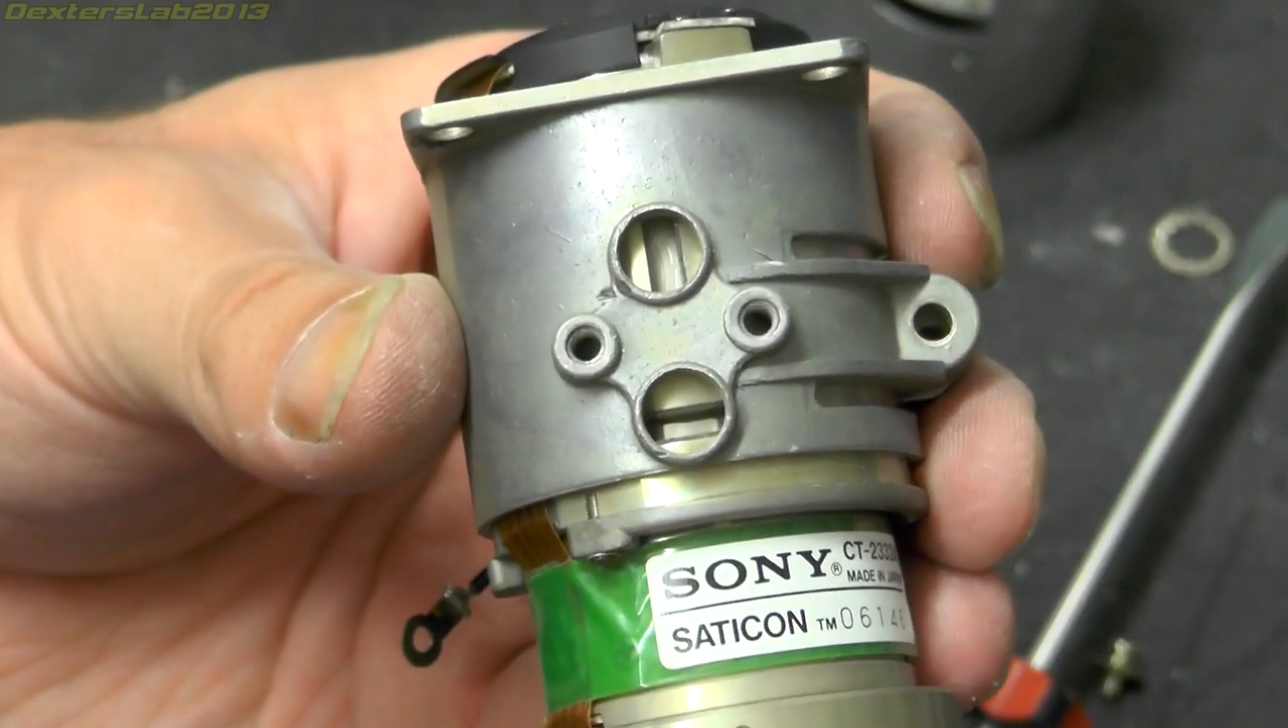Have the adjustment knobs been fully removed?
Yes.